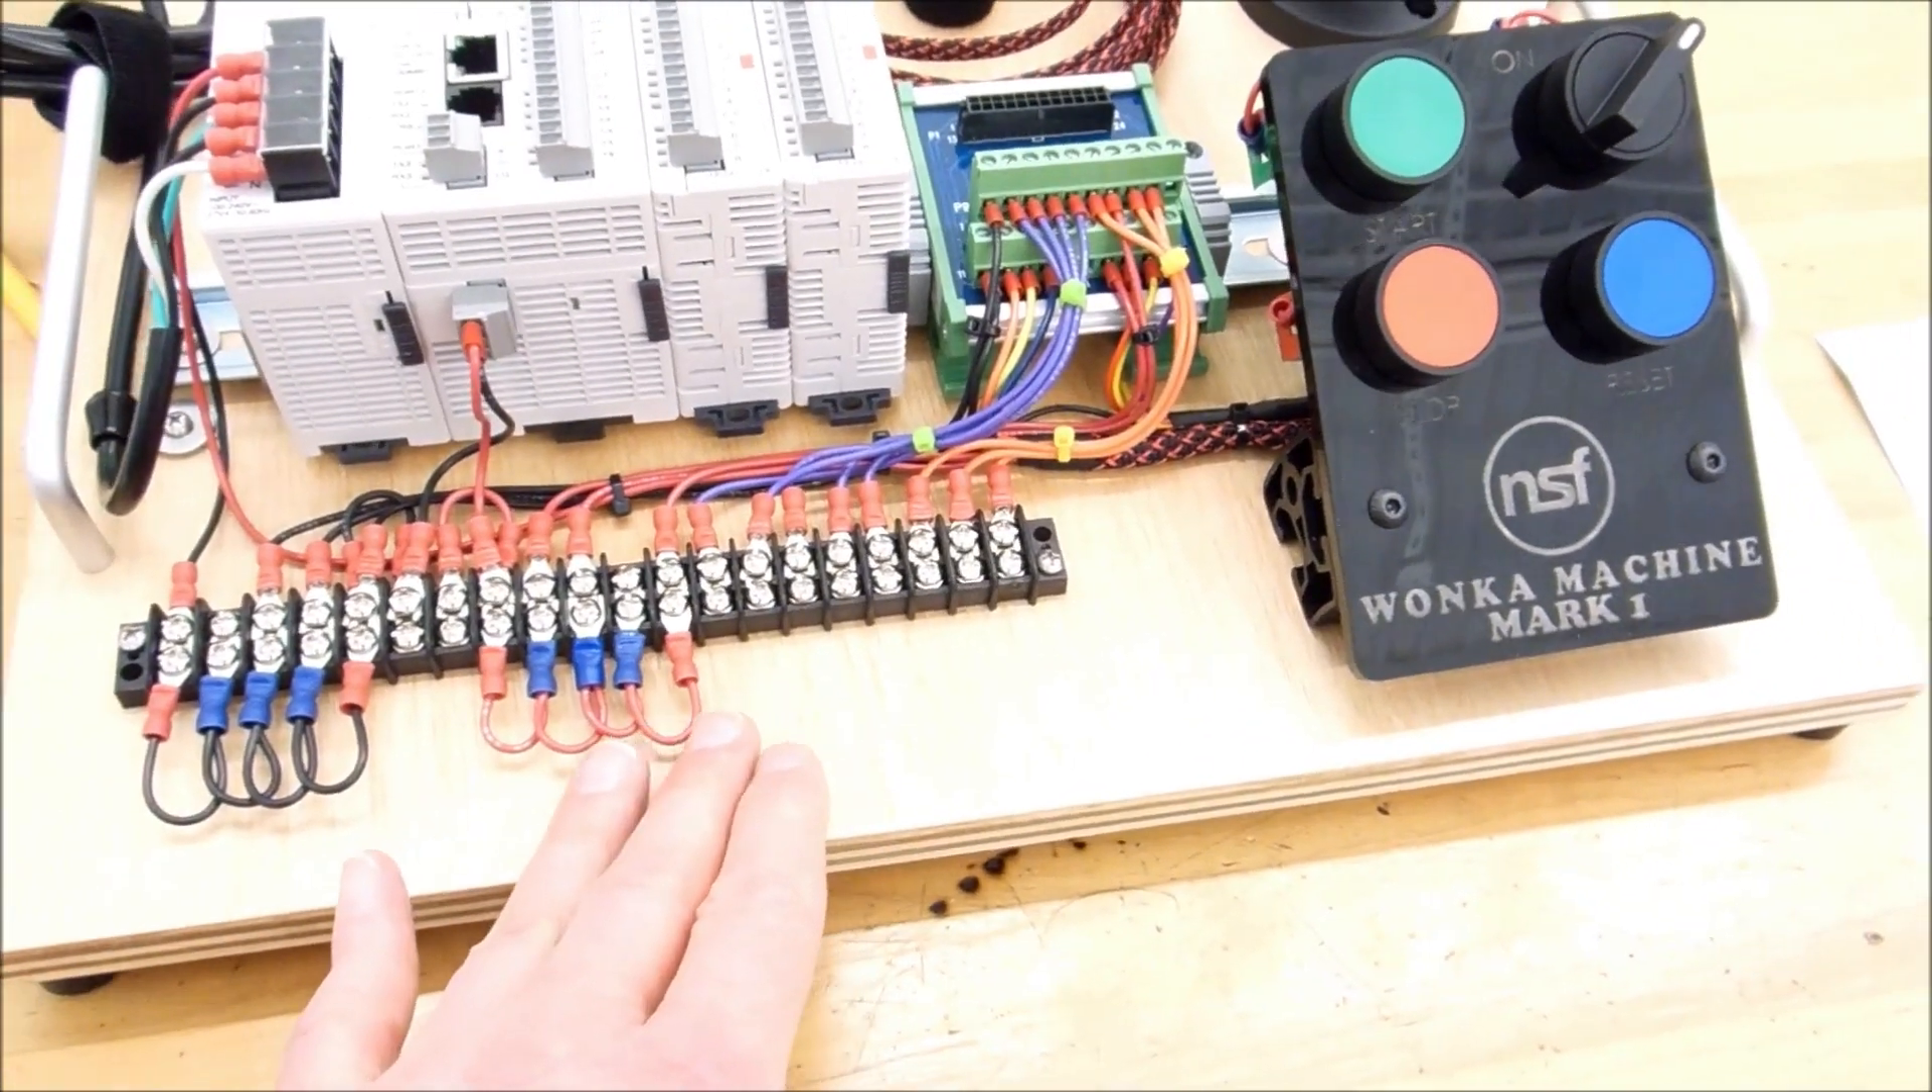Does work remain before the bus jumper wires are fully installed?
No.